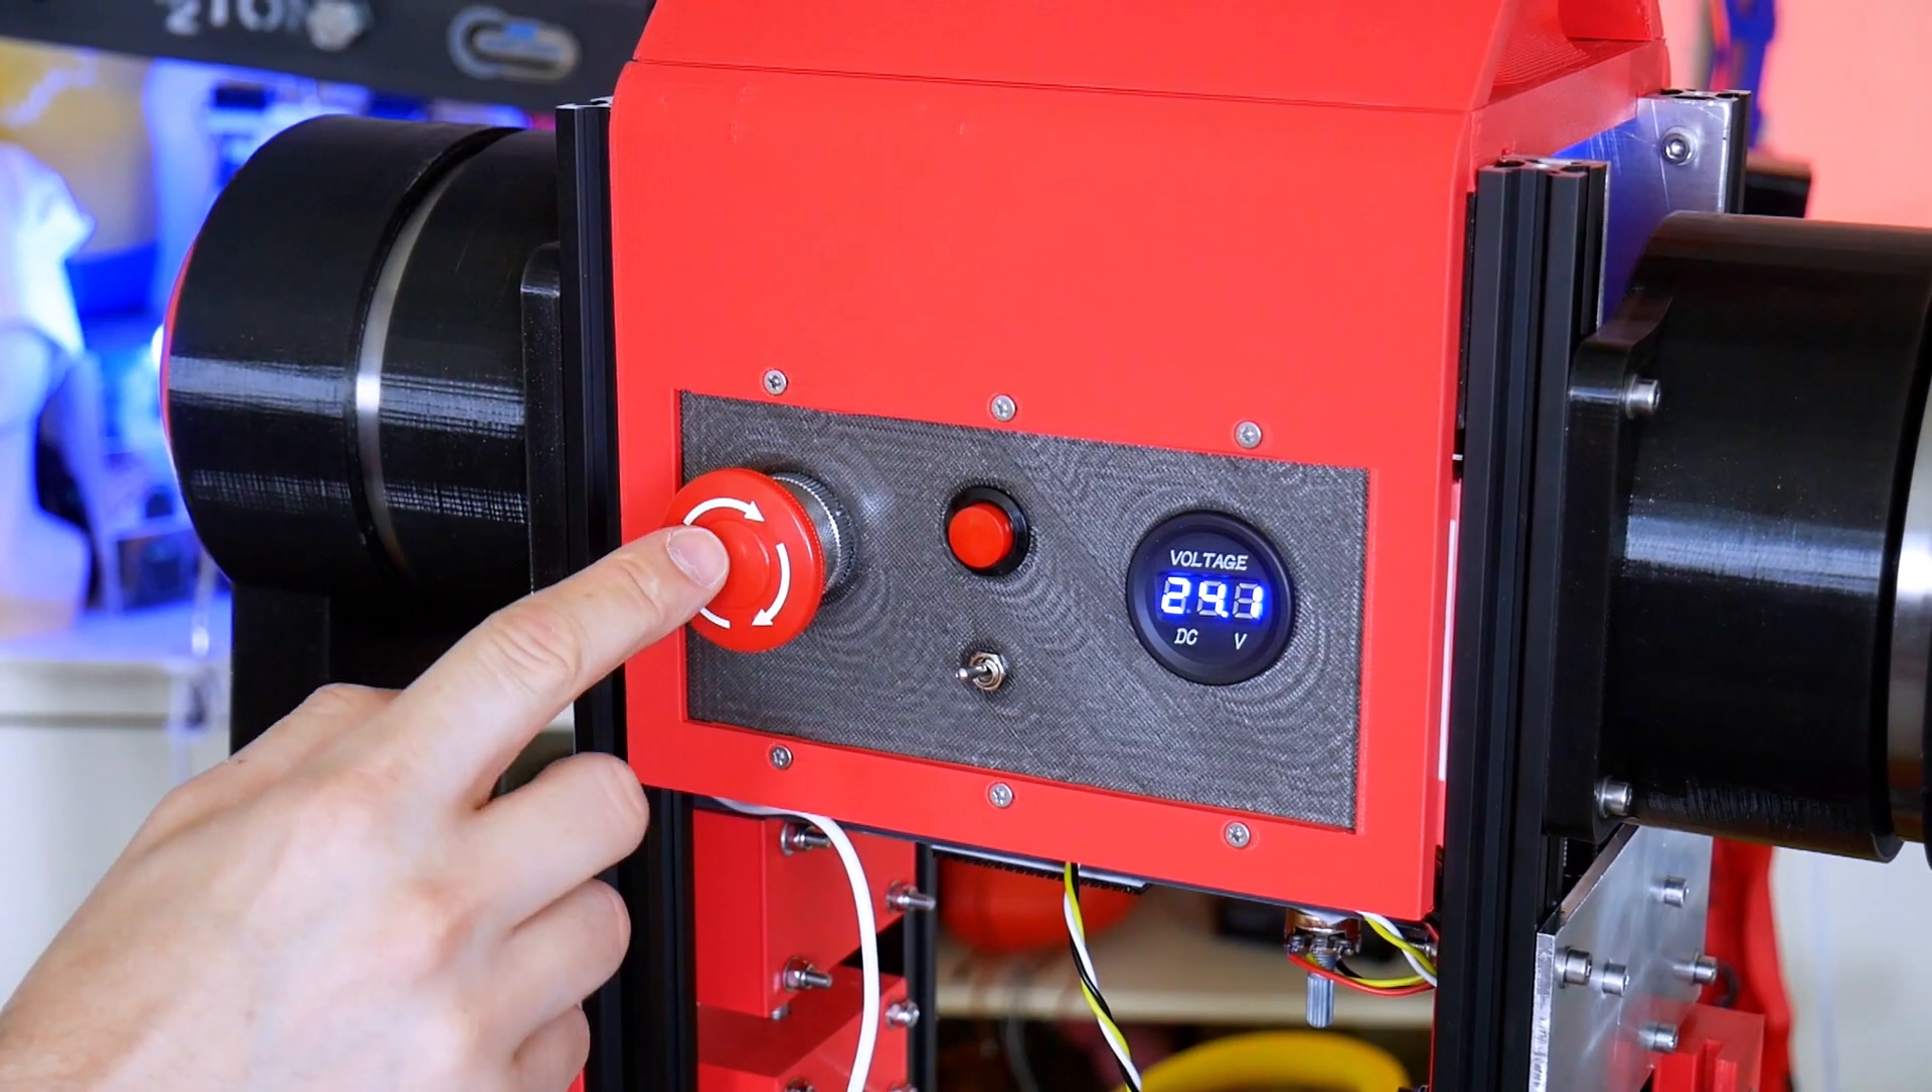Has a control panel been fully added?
Yes.